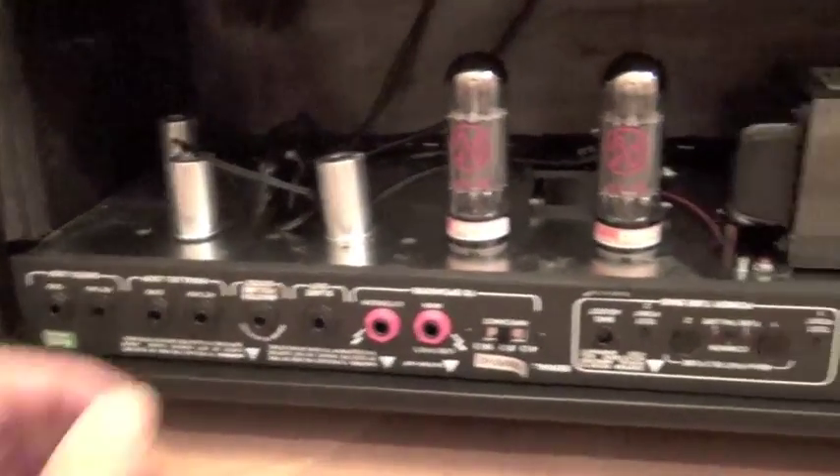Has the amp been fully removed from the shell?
No.